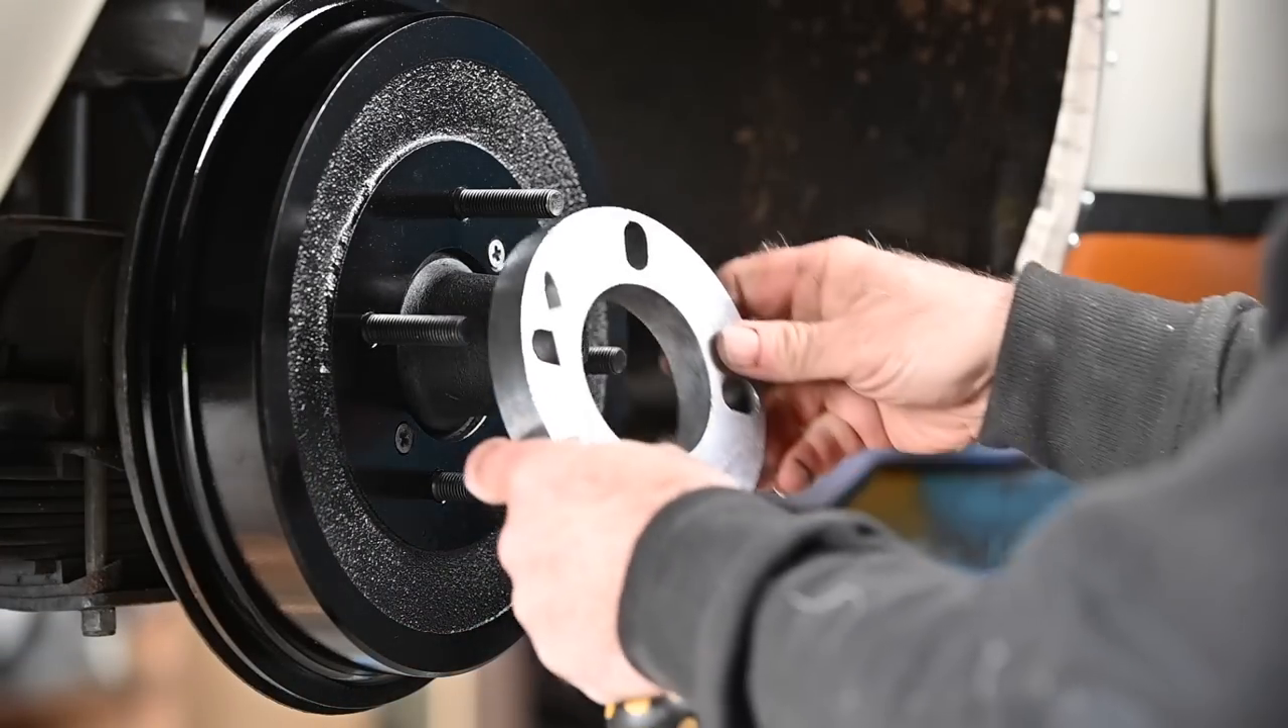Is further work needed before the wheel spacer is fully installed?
Yes.